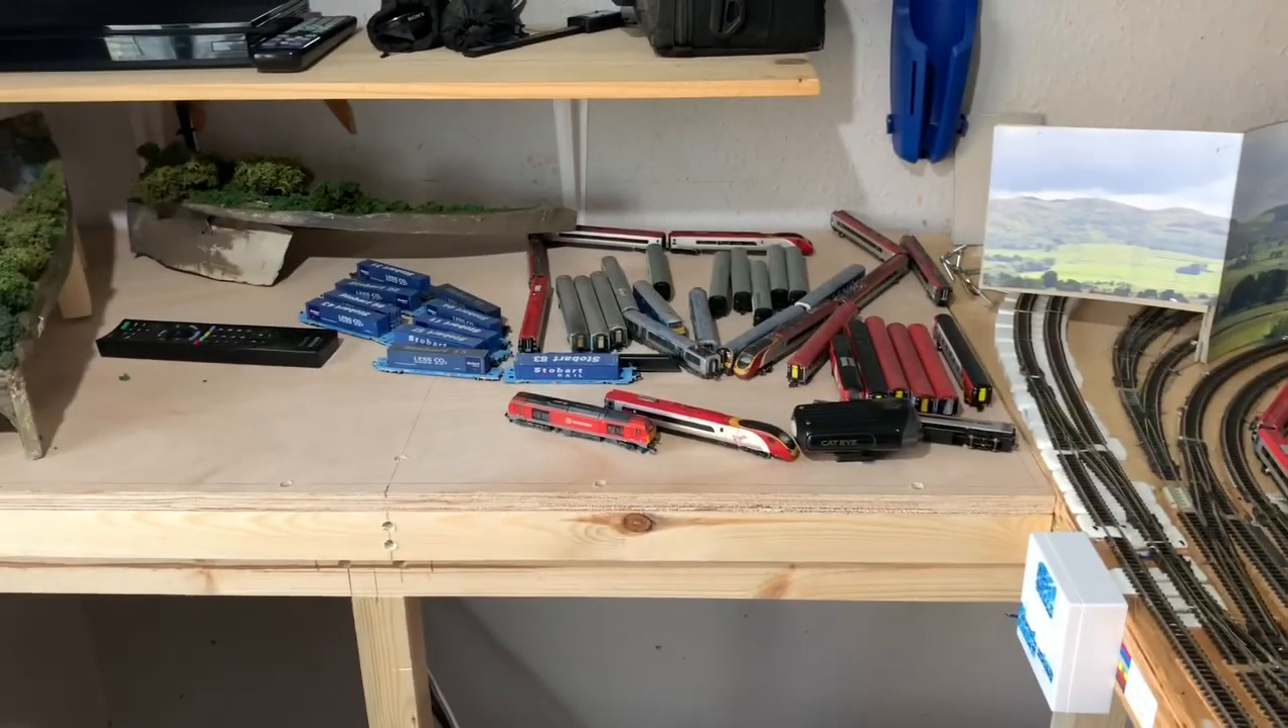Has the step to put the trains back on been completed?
No.